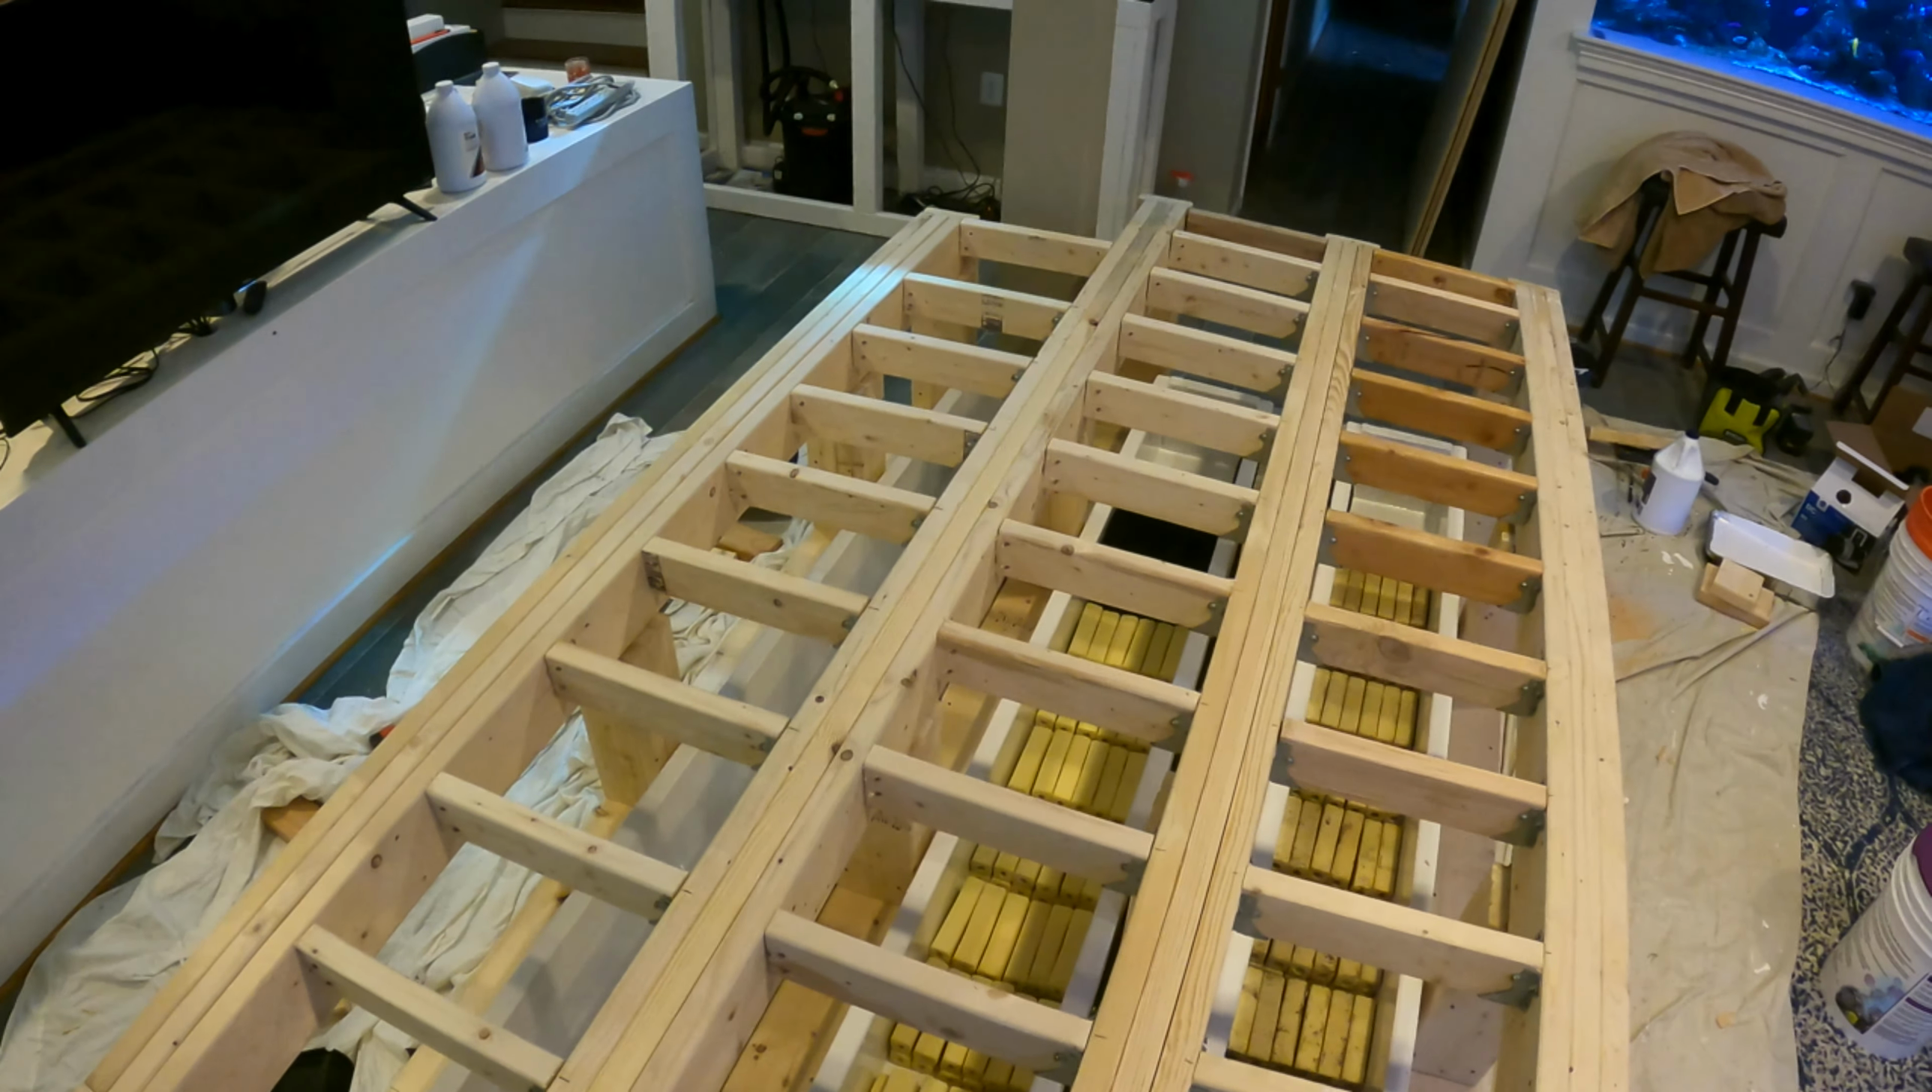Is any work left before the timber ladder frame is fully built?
No.